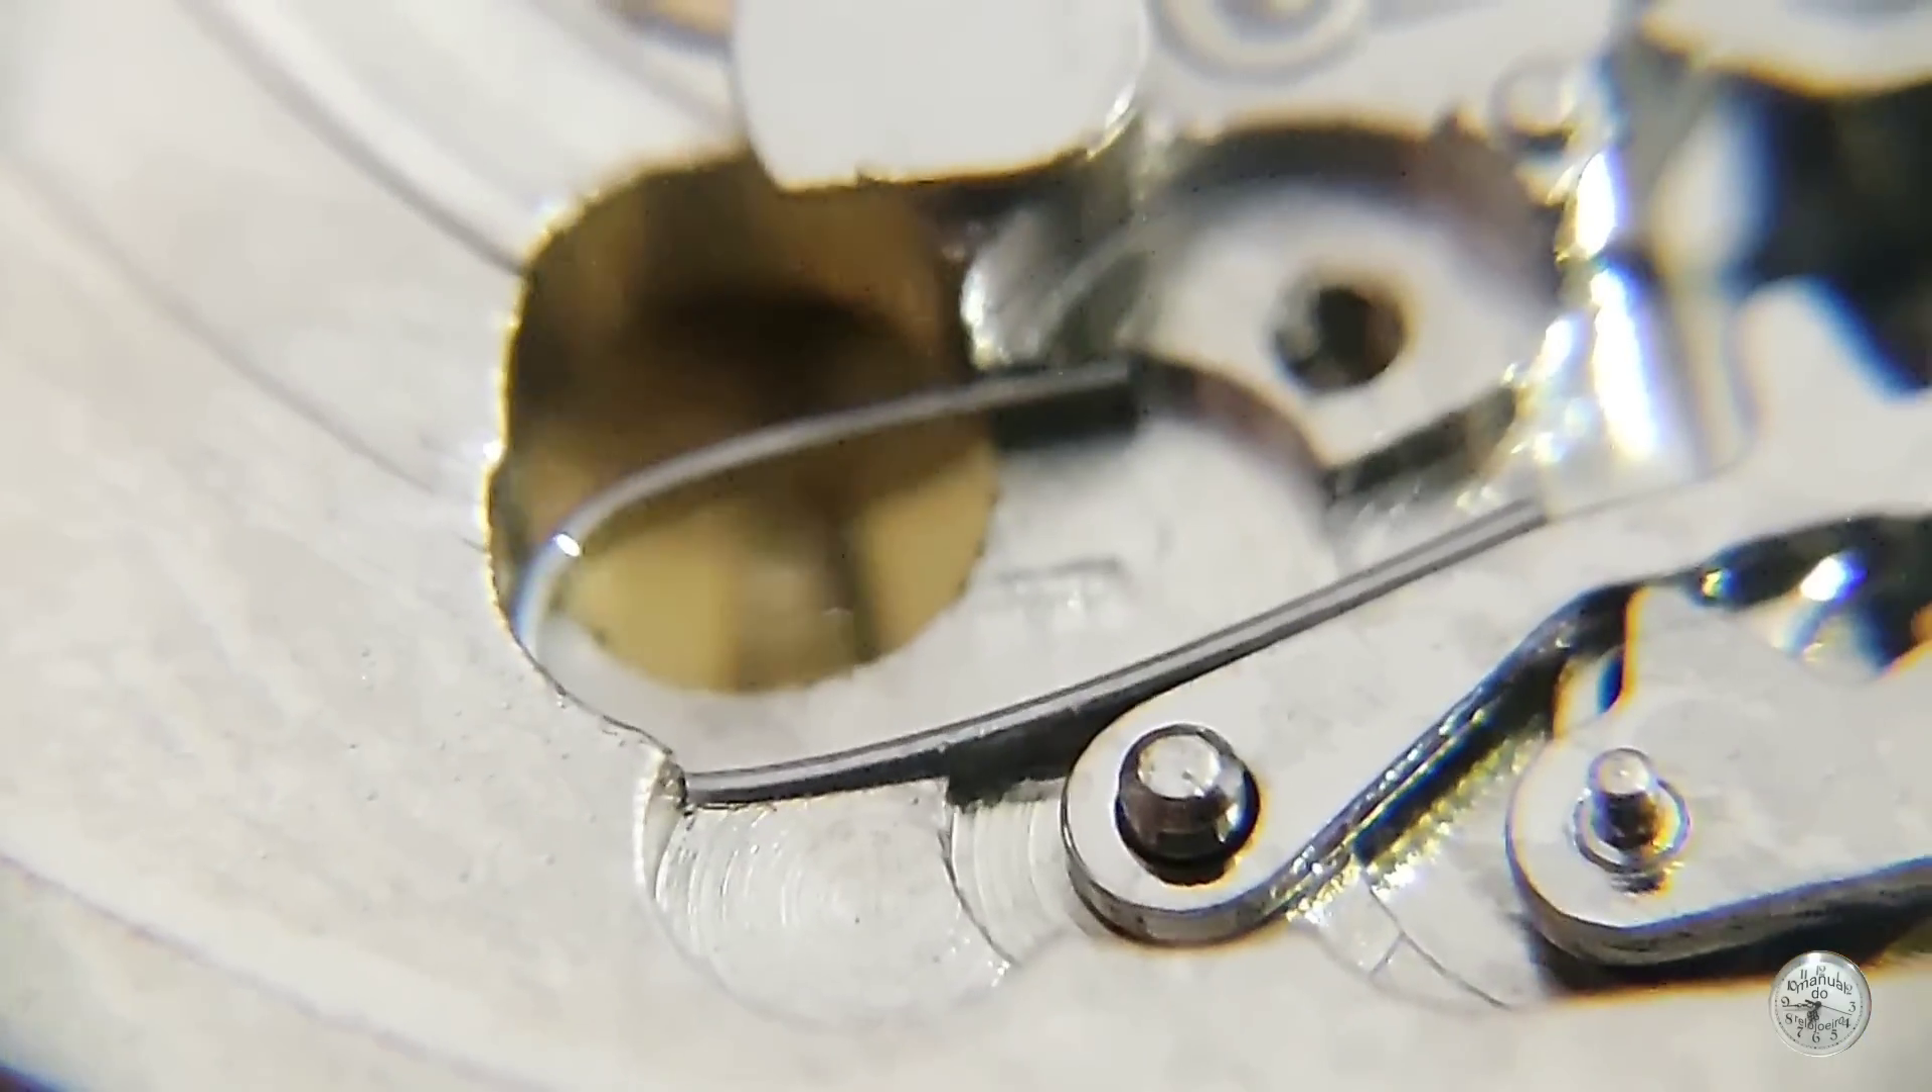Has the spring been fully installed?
Yes.